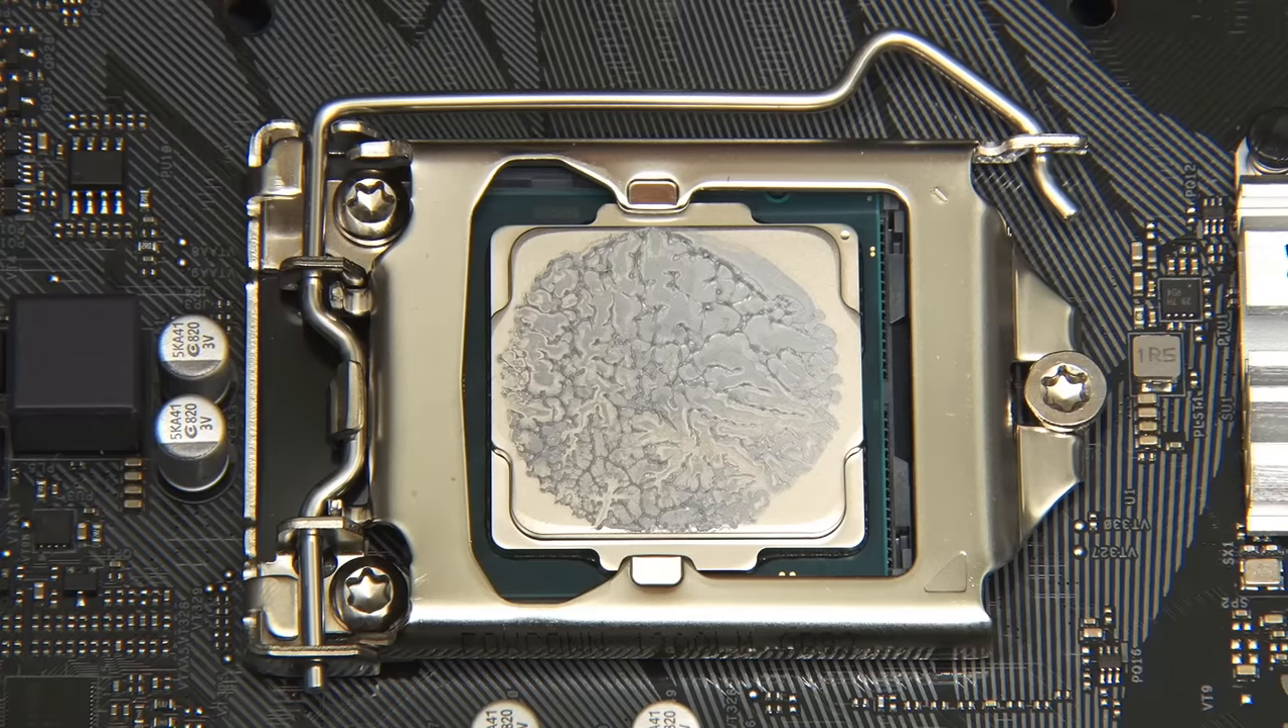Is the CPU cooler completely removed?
Yes.